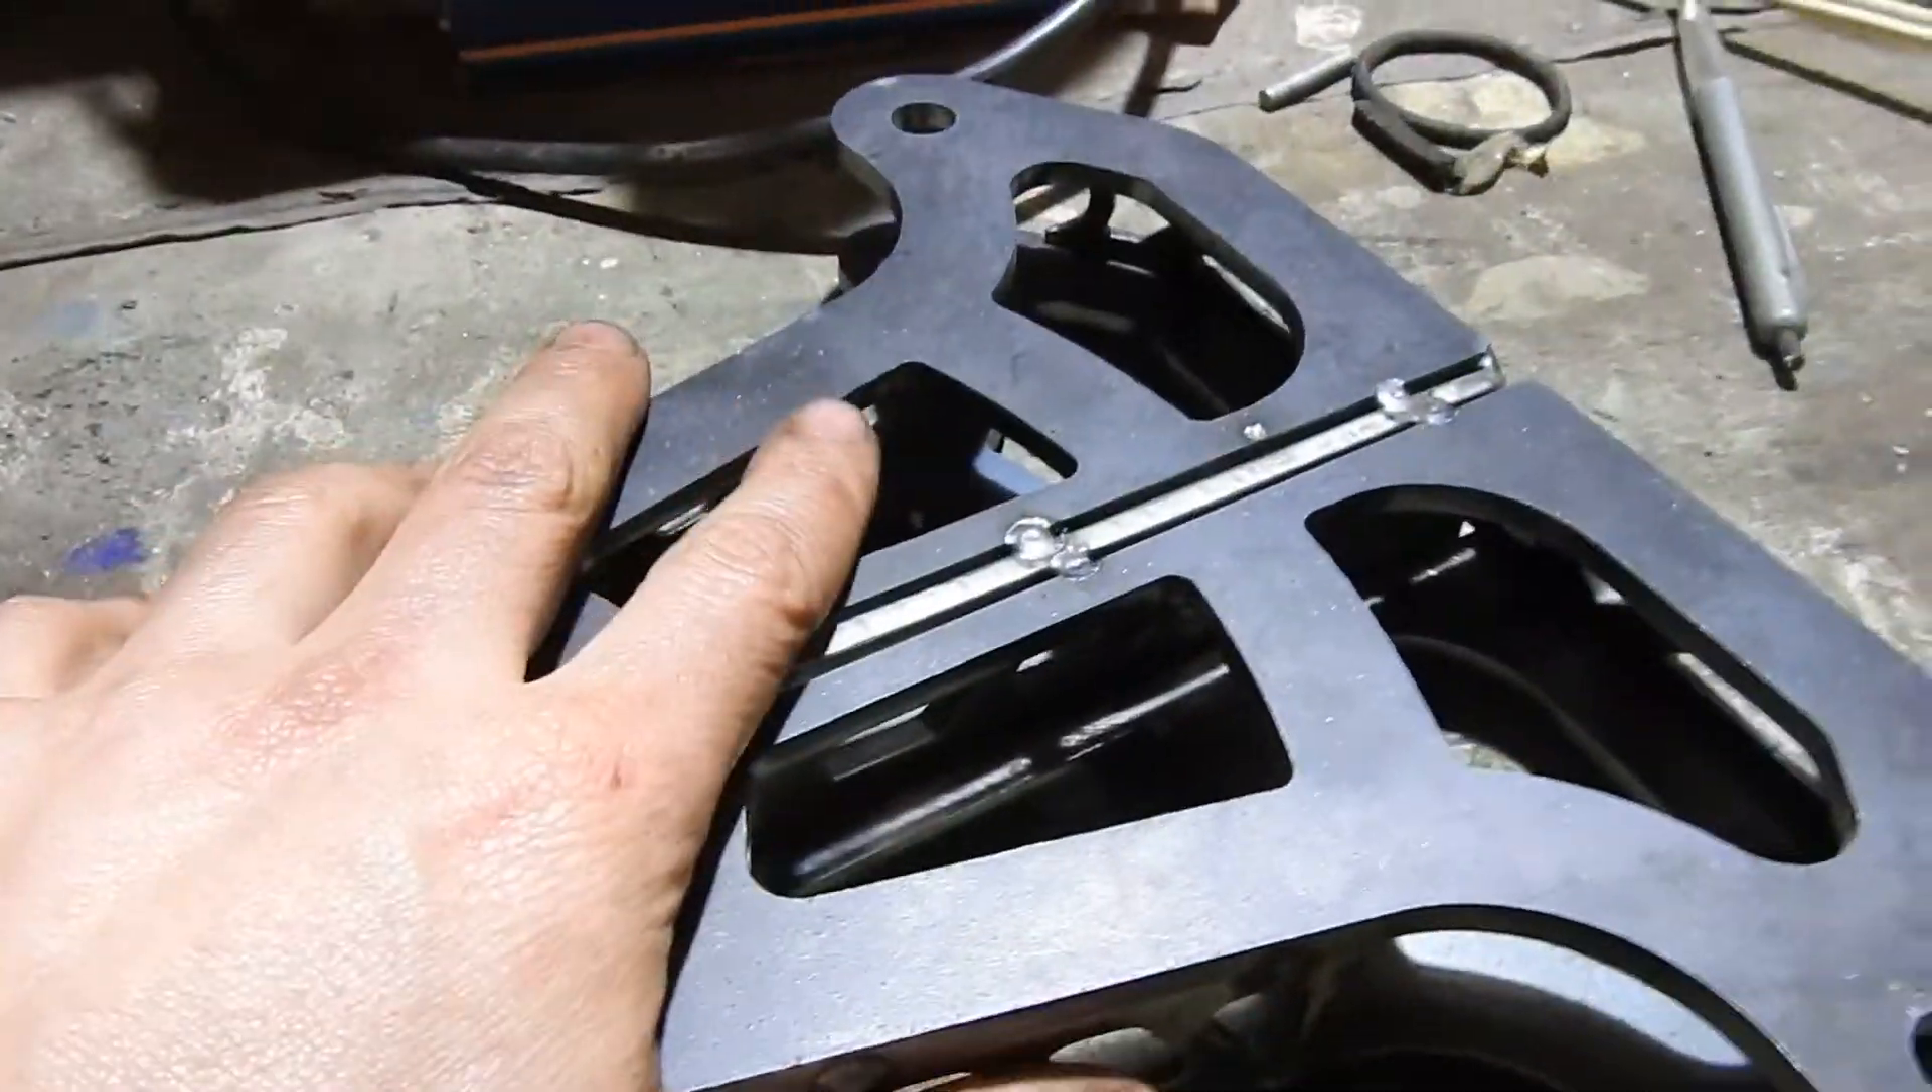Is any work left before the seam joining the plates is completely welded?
Yes.